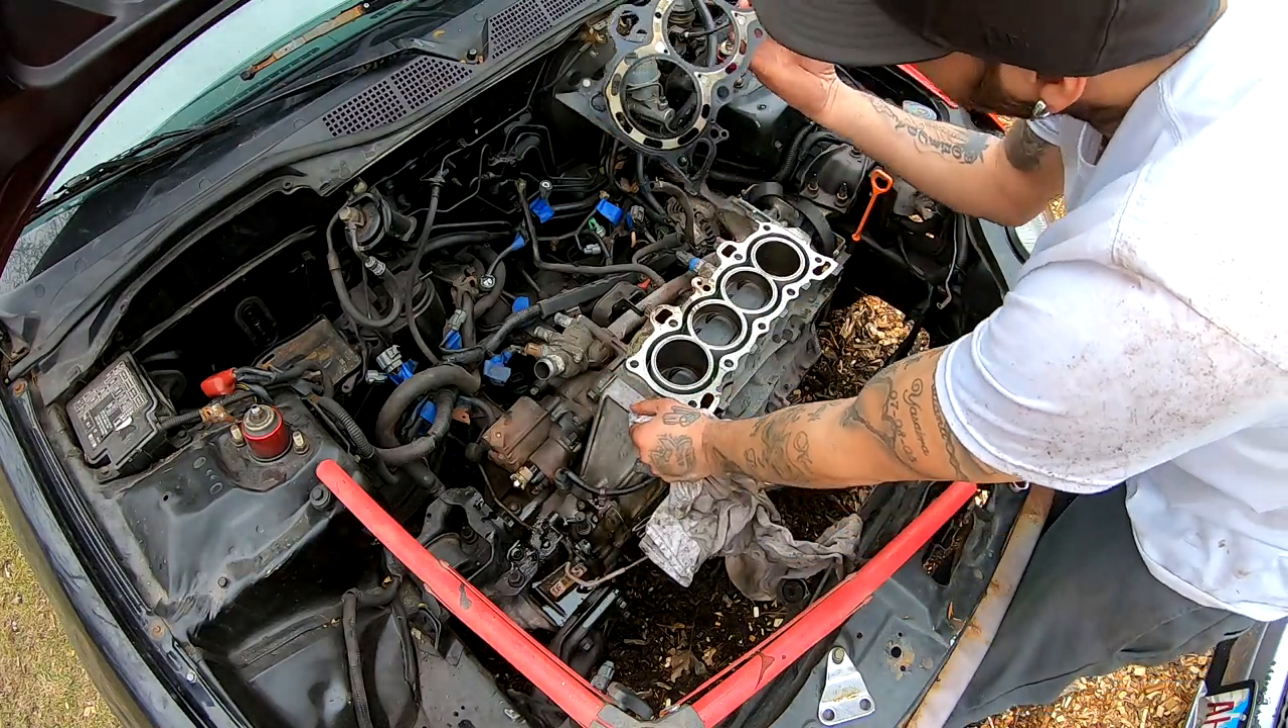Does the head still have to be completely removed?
No.